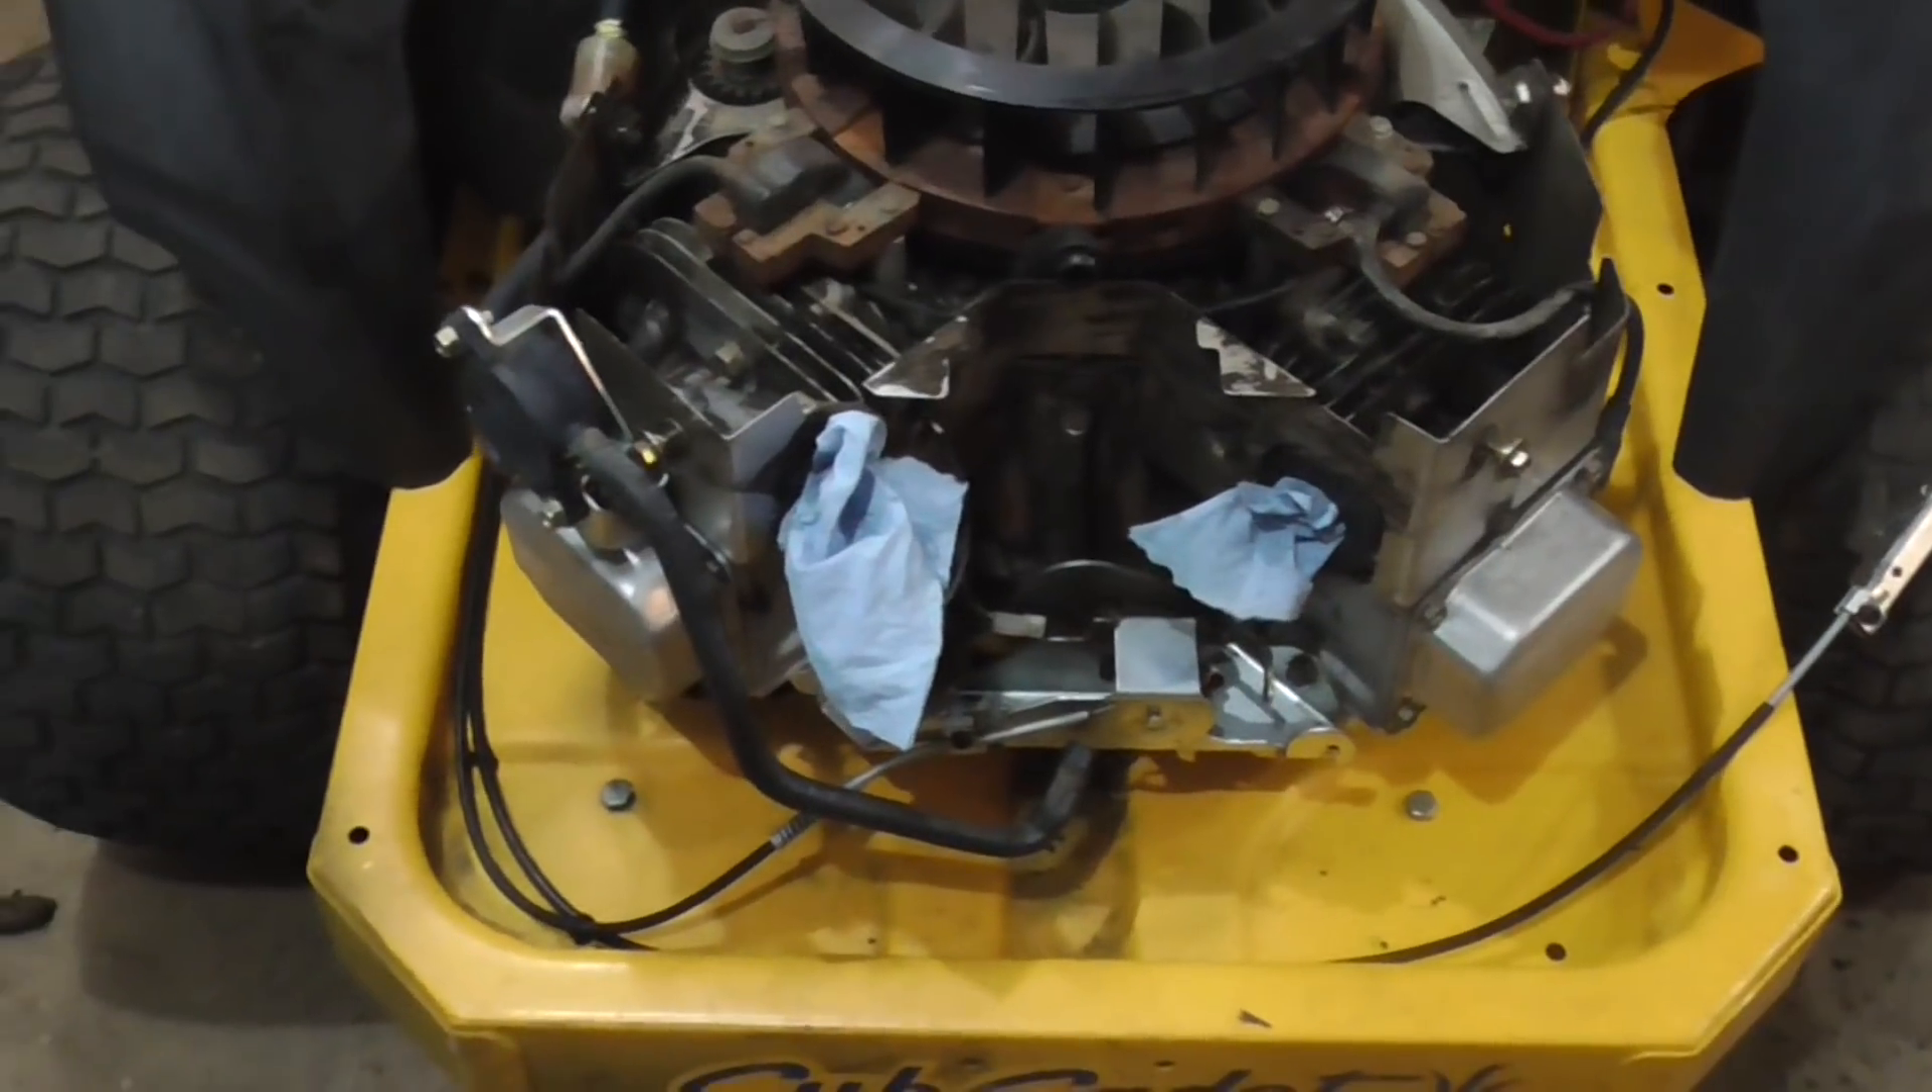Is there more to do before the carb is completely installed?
Yes.